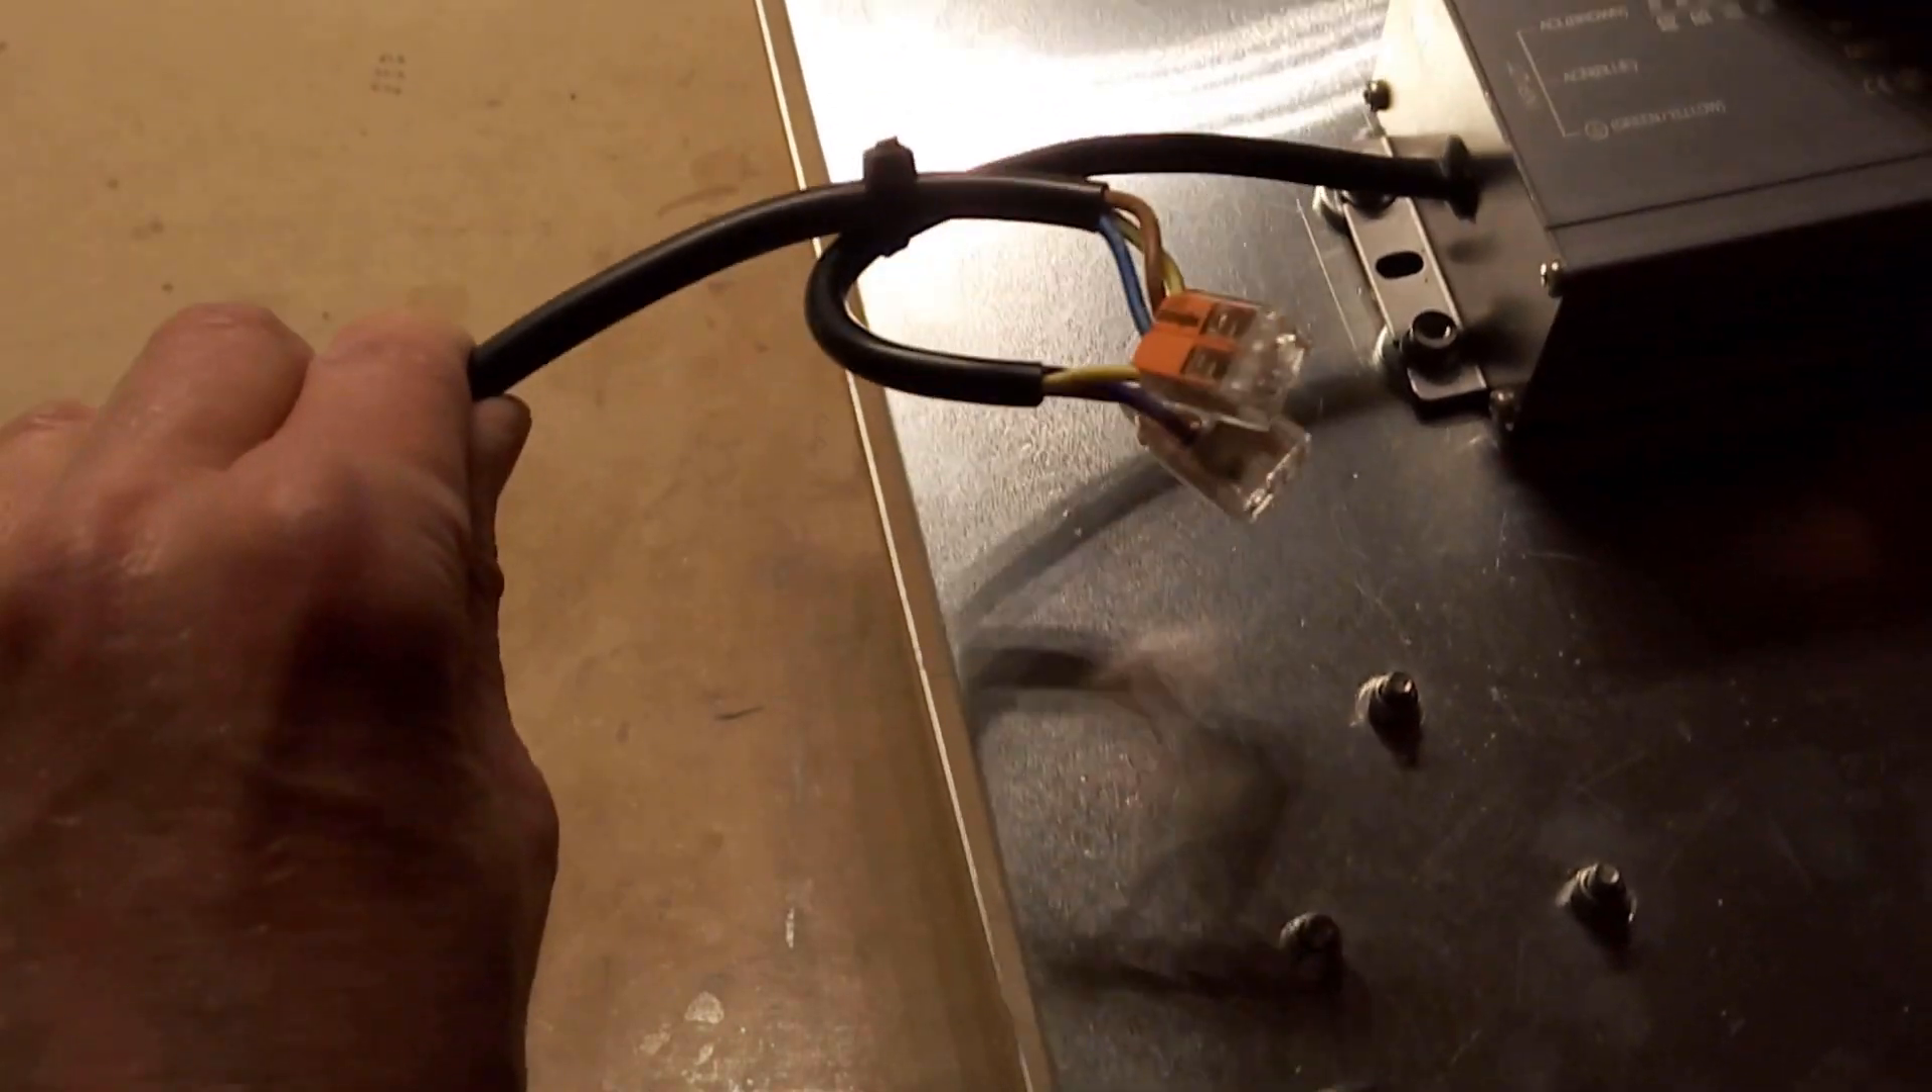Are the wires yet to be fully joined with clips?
No.